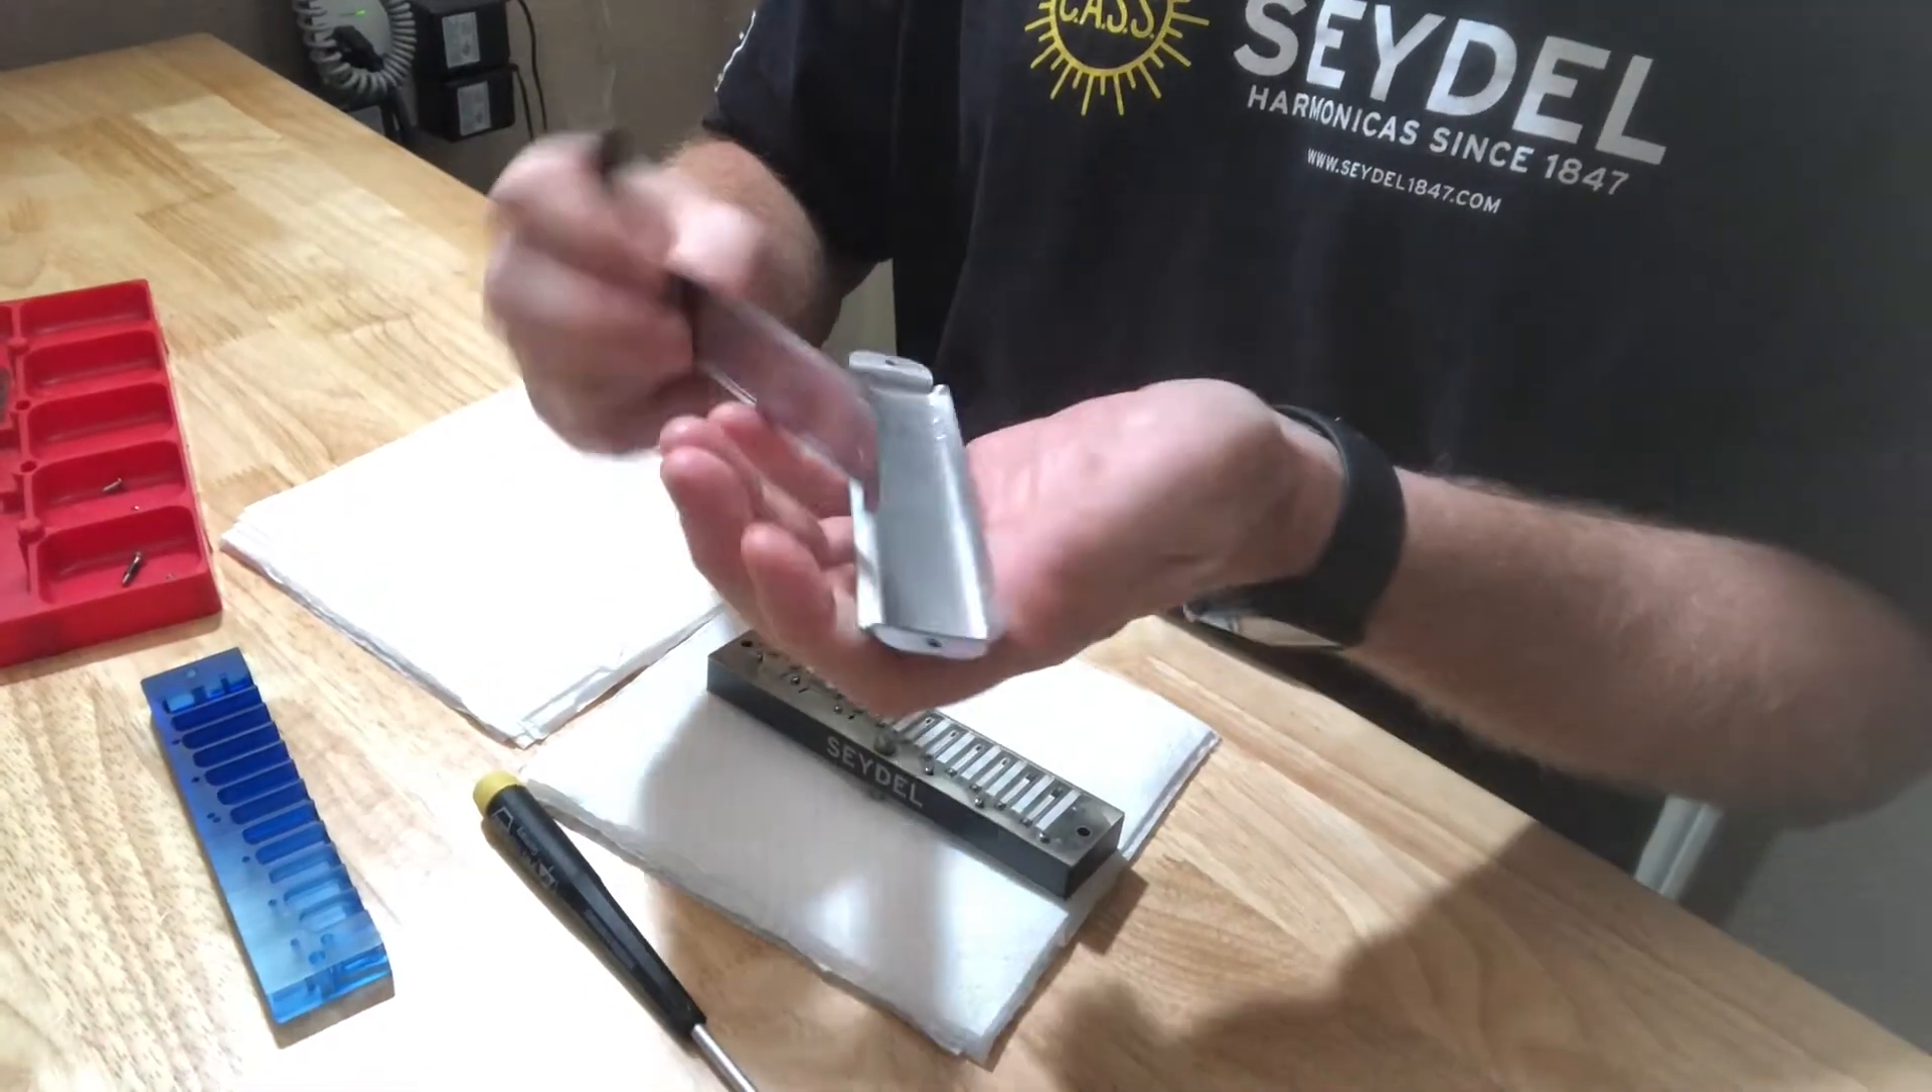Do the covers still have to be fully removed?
No.